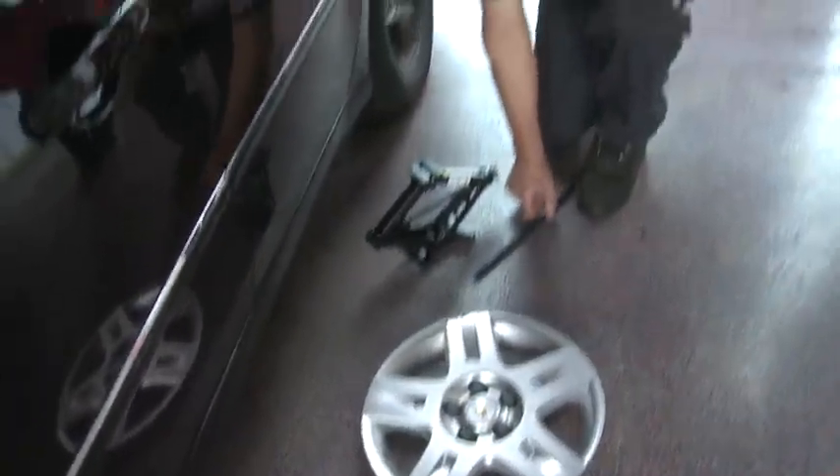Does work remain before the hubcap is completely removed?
No.